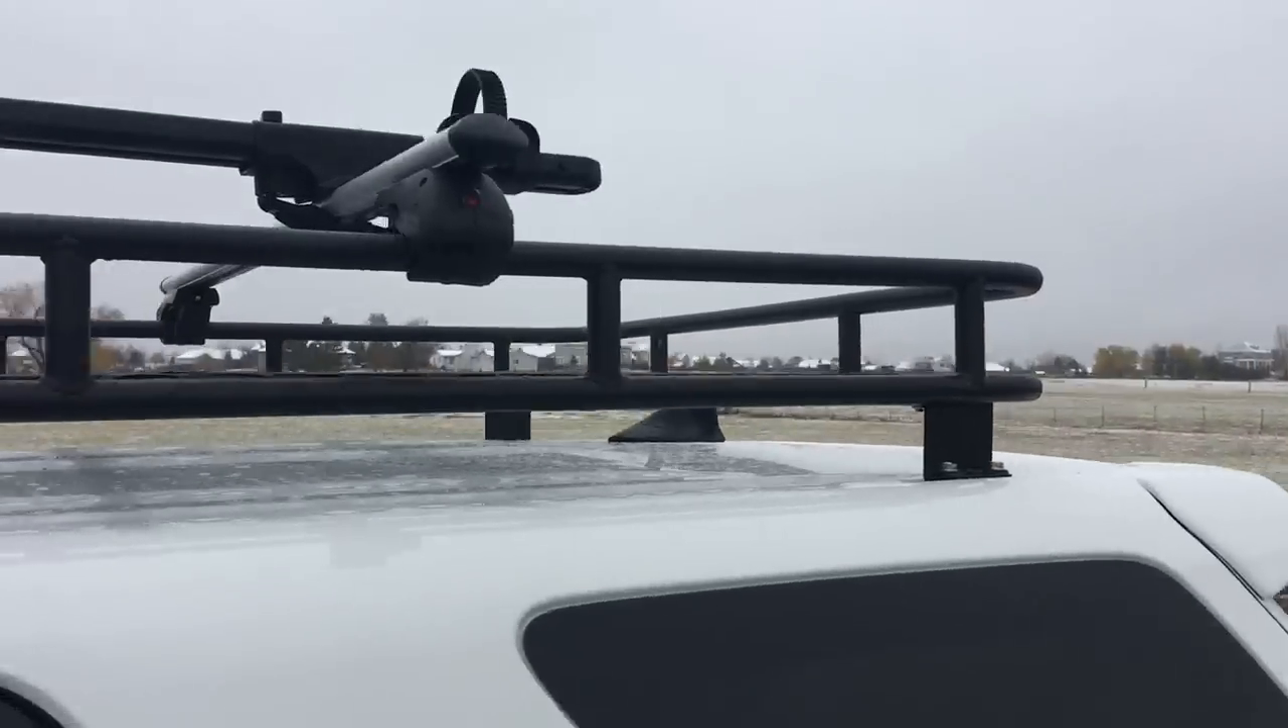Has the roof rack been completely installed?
Yes.